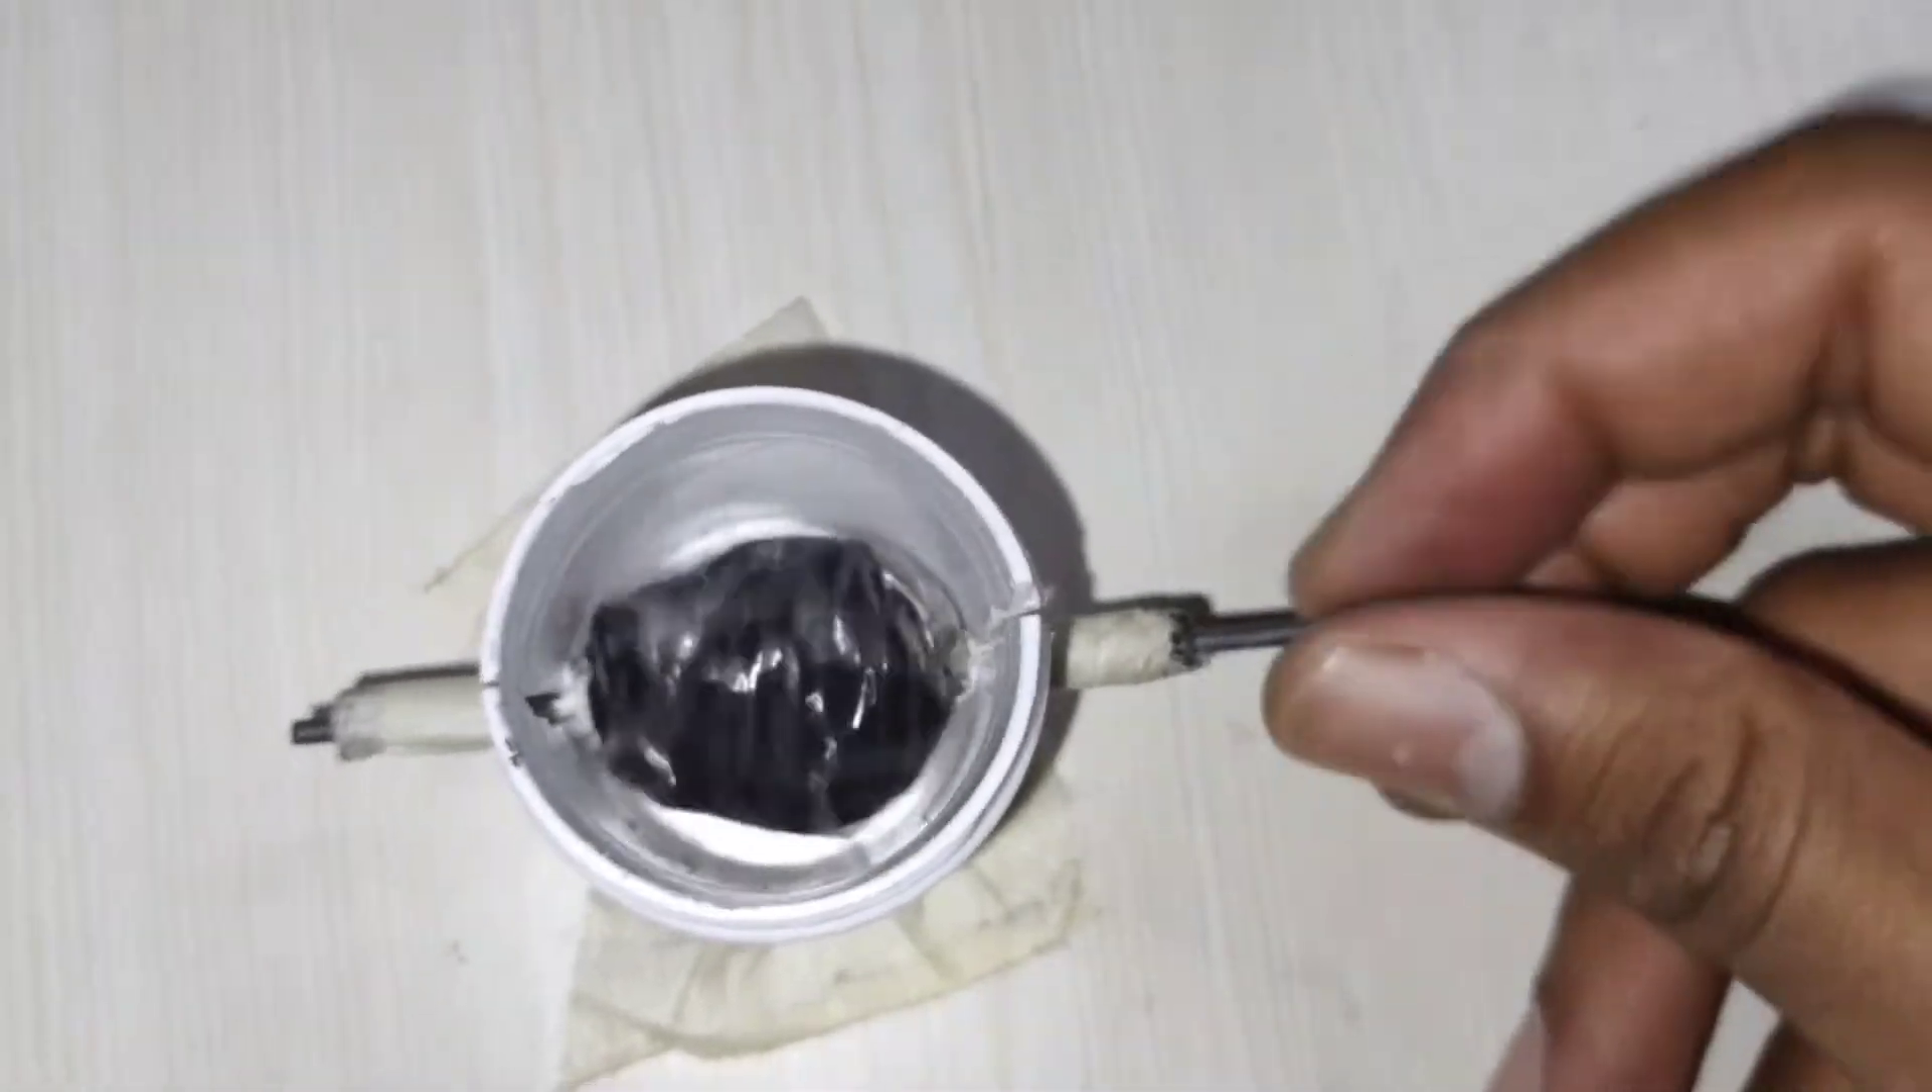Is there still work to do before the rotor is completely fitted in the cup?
No.